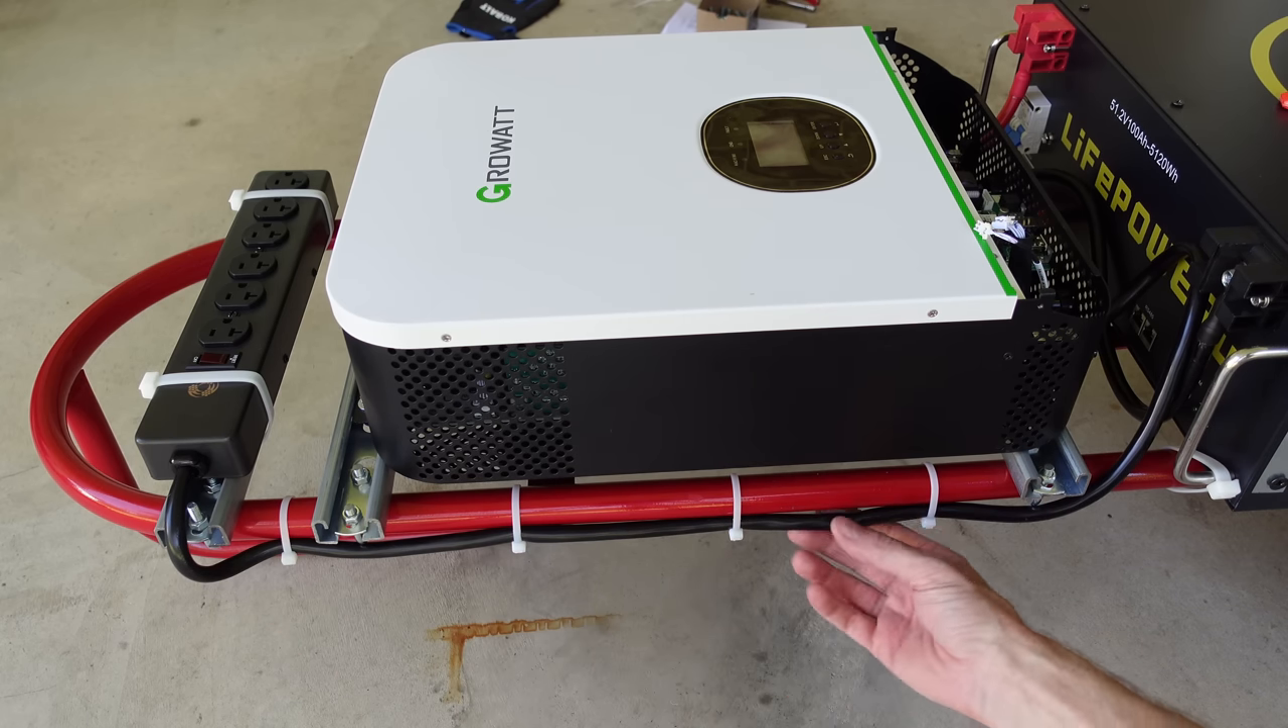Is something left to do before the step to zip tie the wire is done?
No.